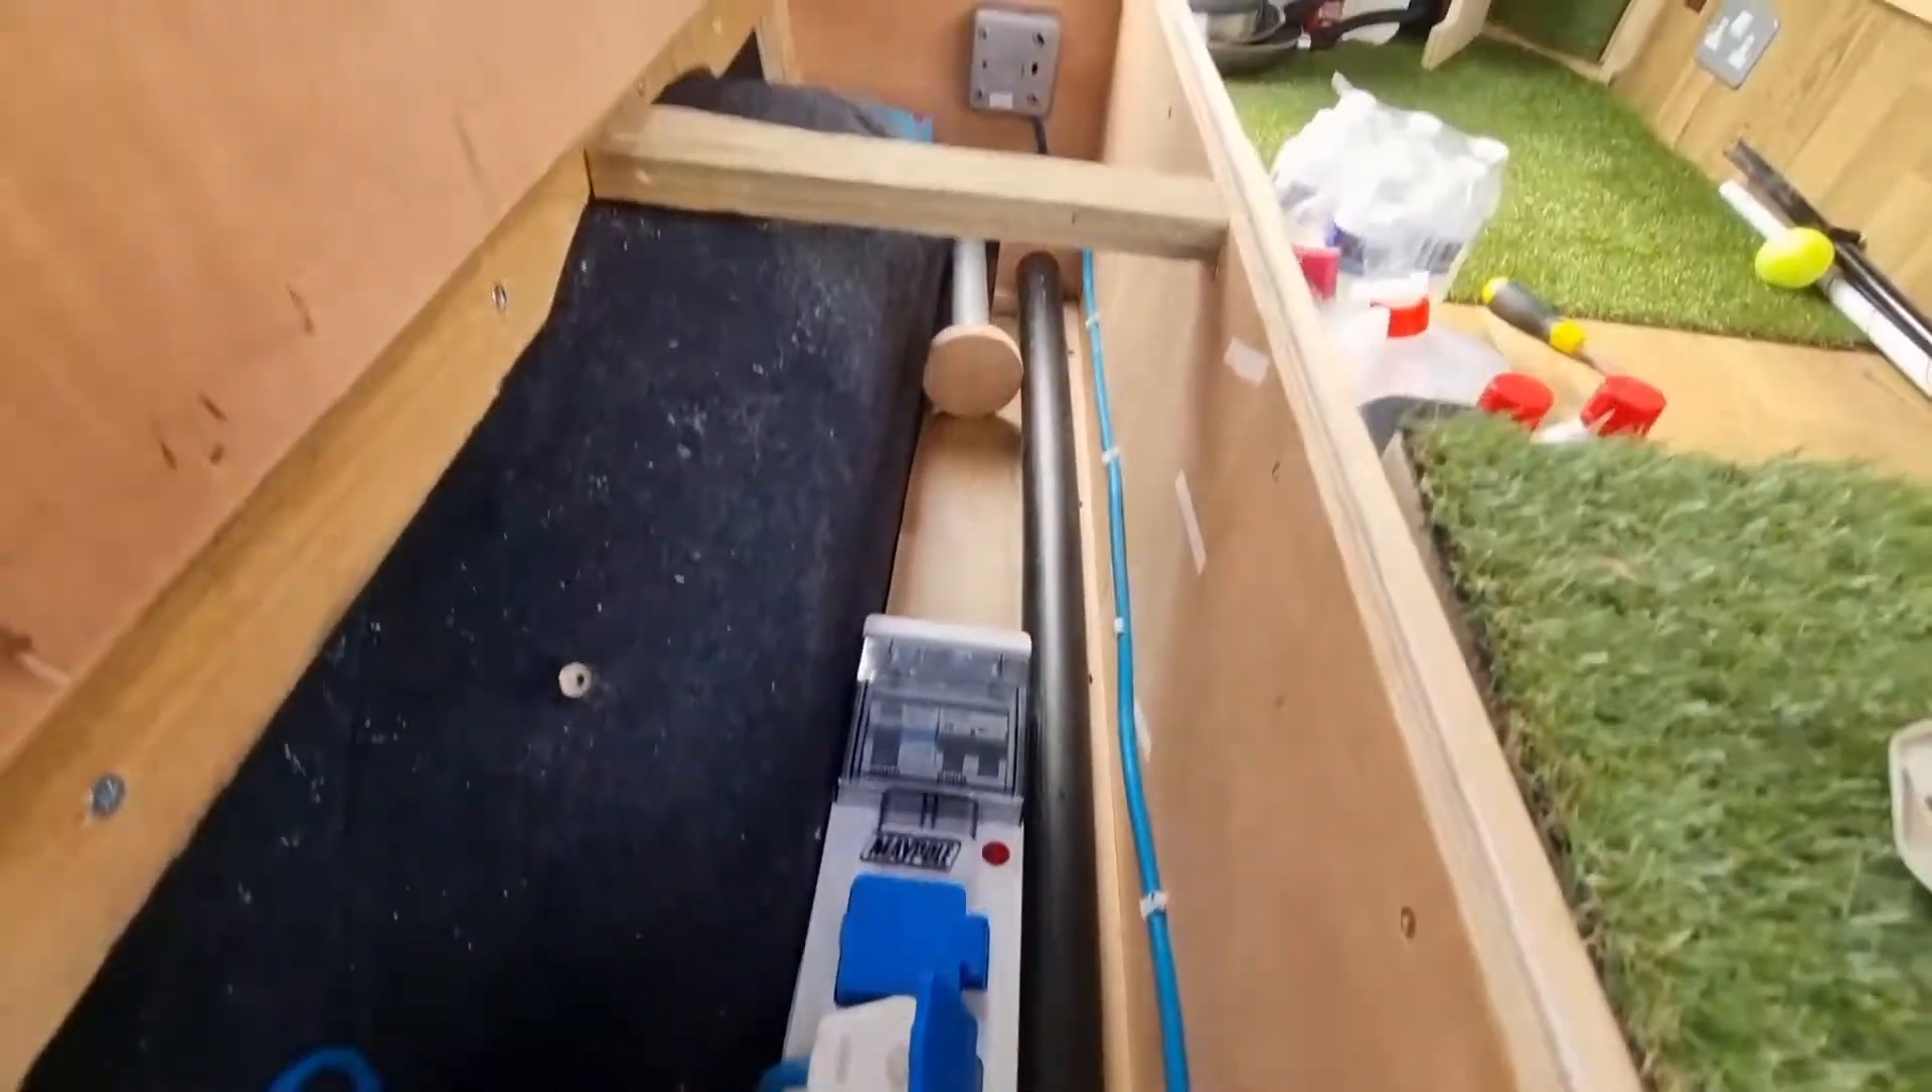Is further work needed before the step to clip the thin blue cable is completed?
No.